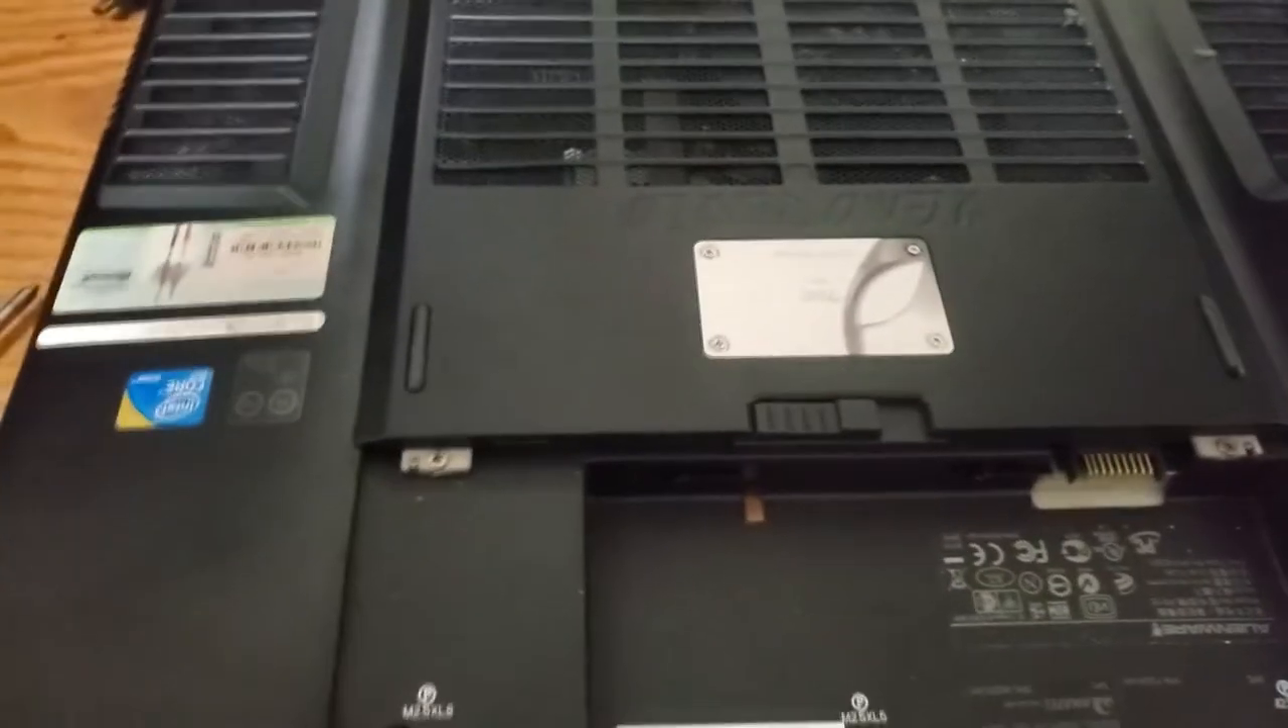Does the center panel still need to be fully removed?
Yes.